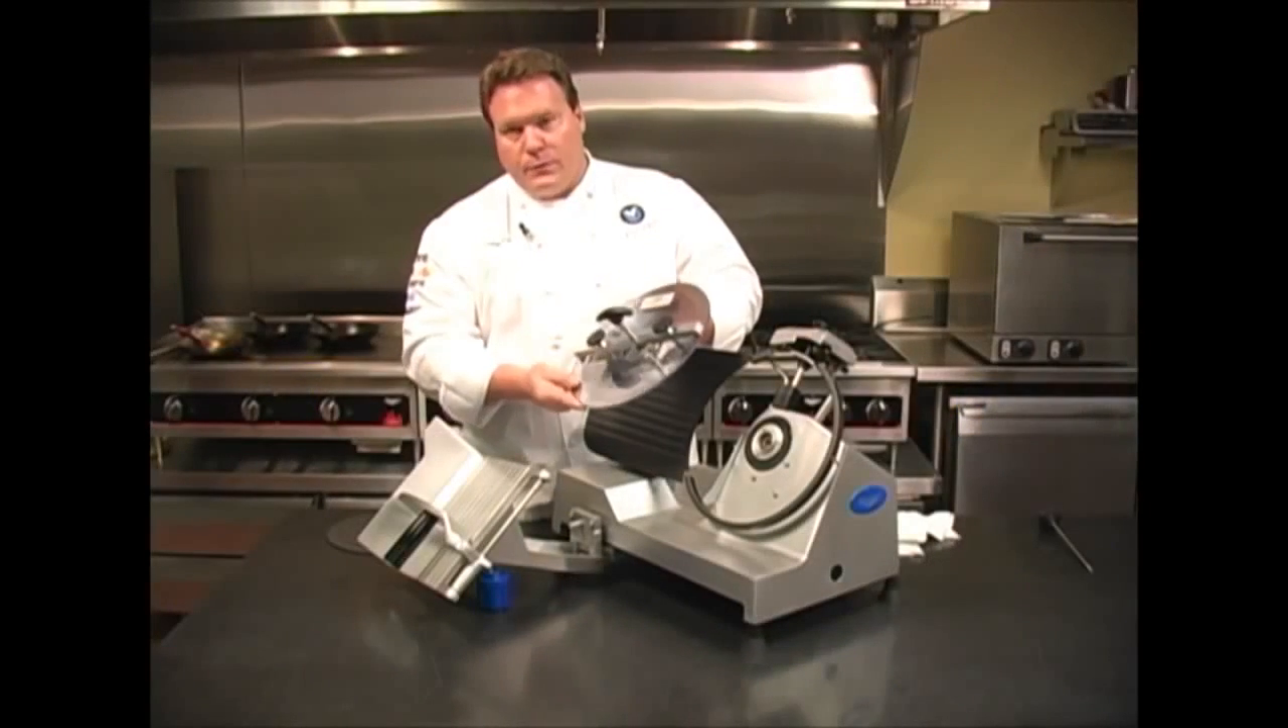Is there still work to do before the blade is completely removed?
No.